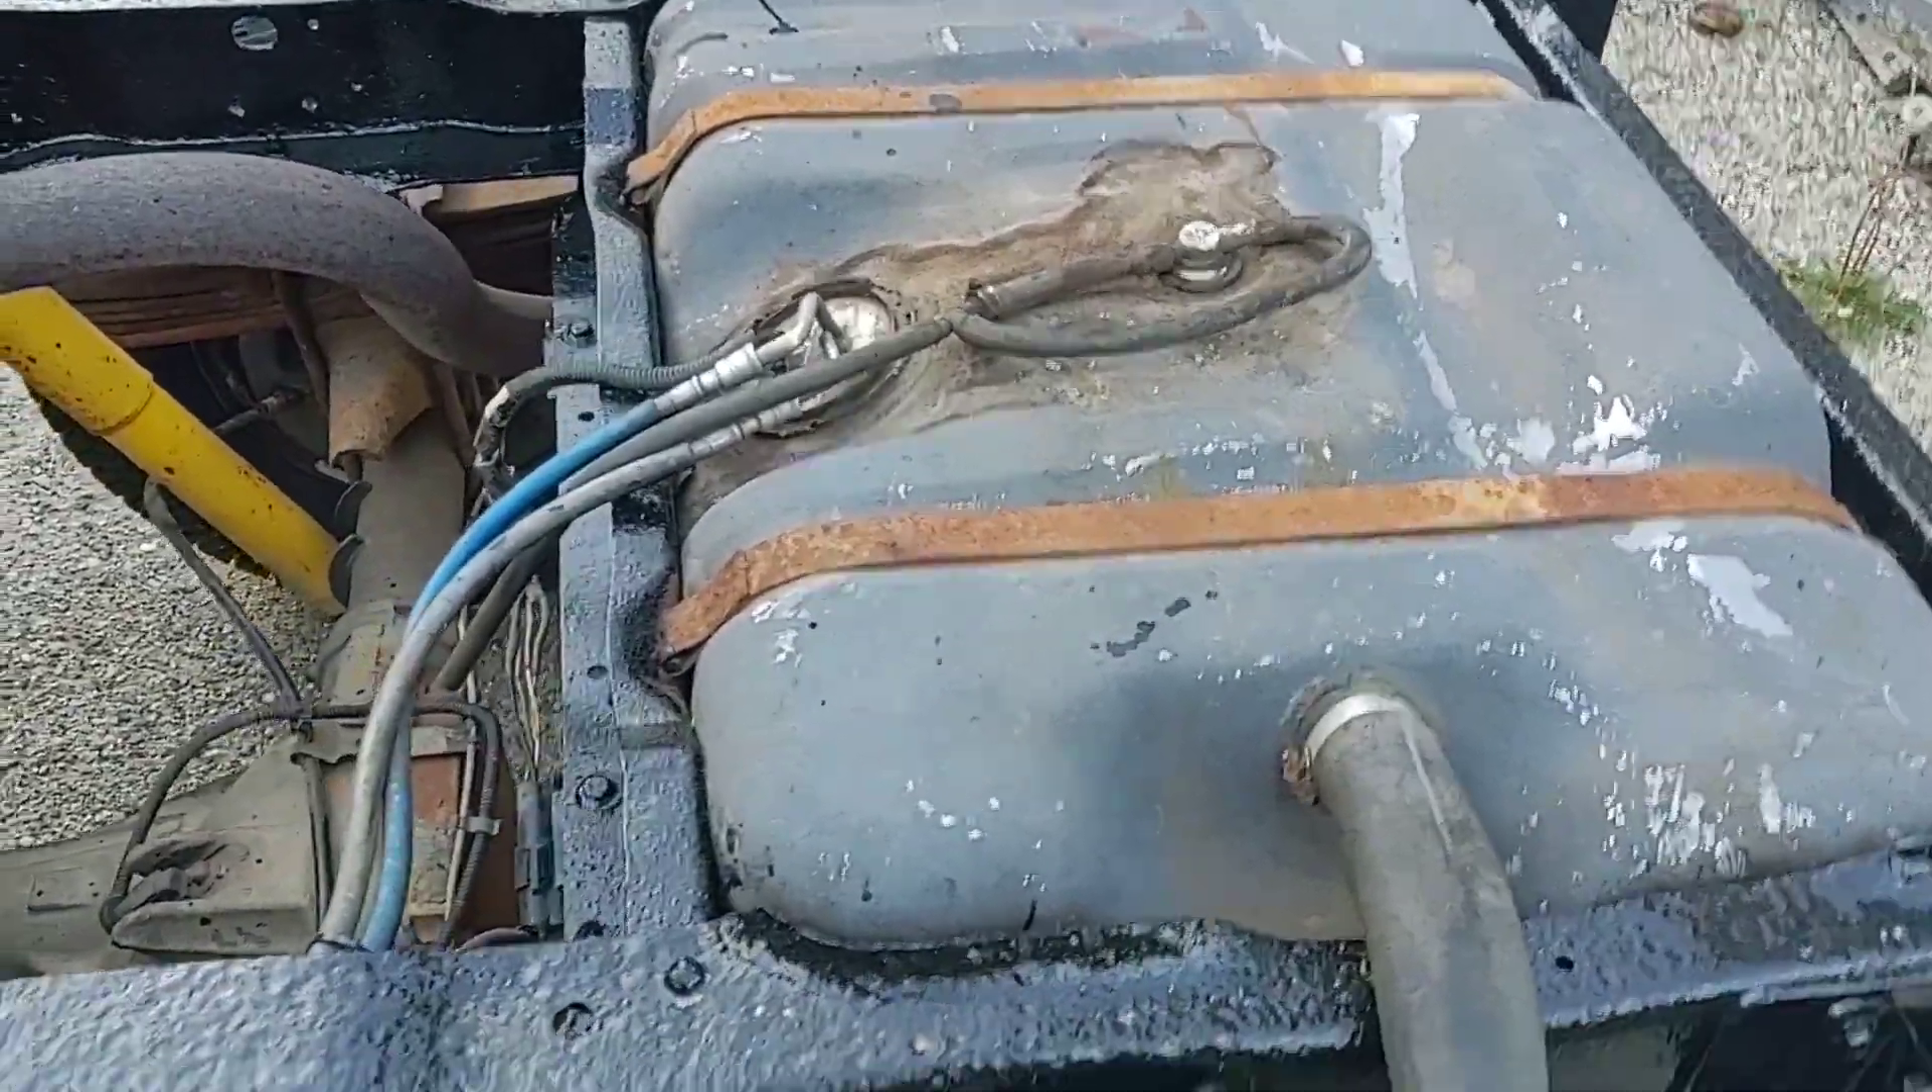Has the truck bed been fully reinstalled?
No.